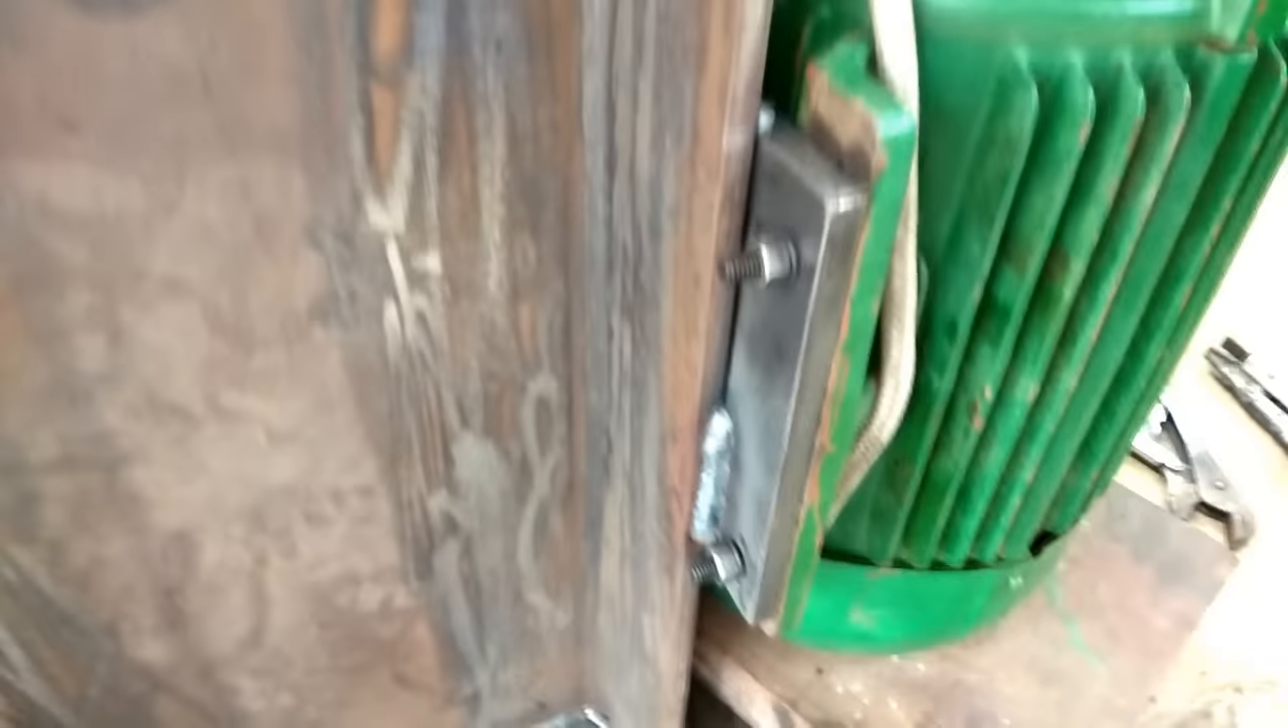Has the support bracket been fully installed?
Yes.